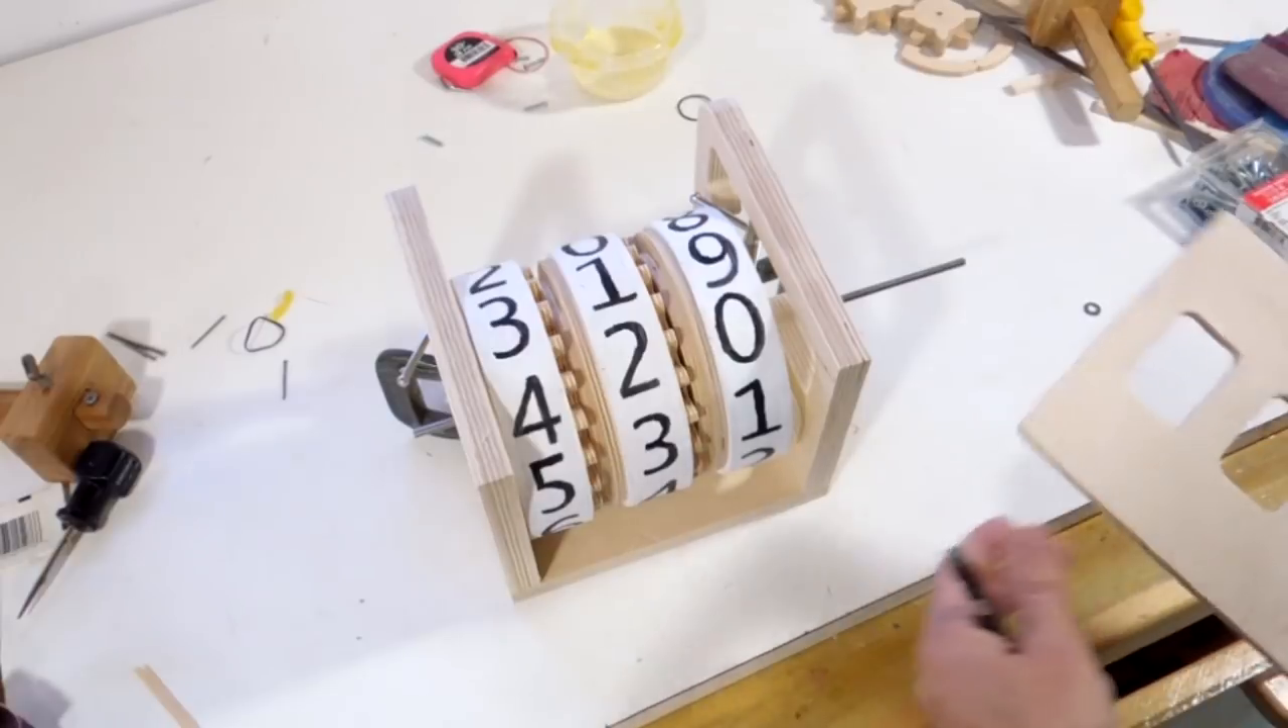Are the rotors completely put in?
Yes.